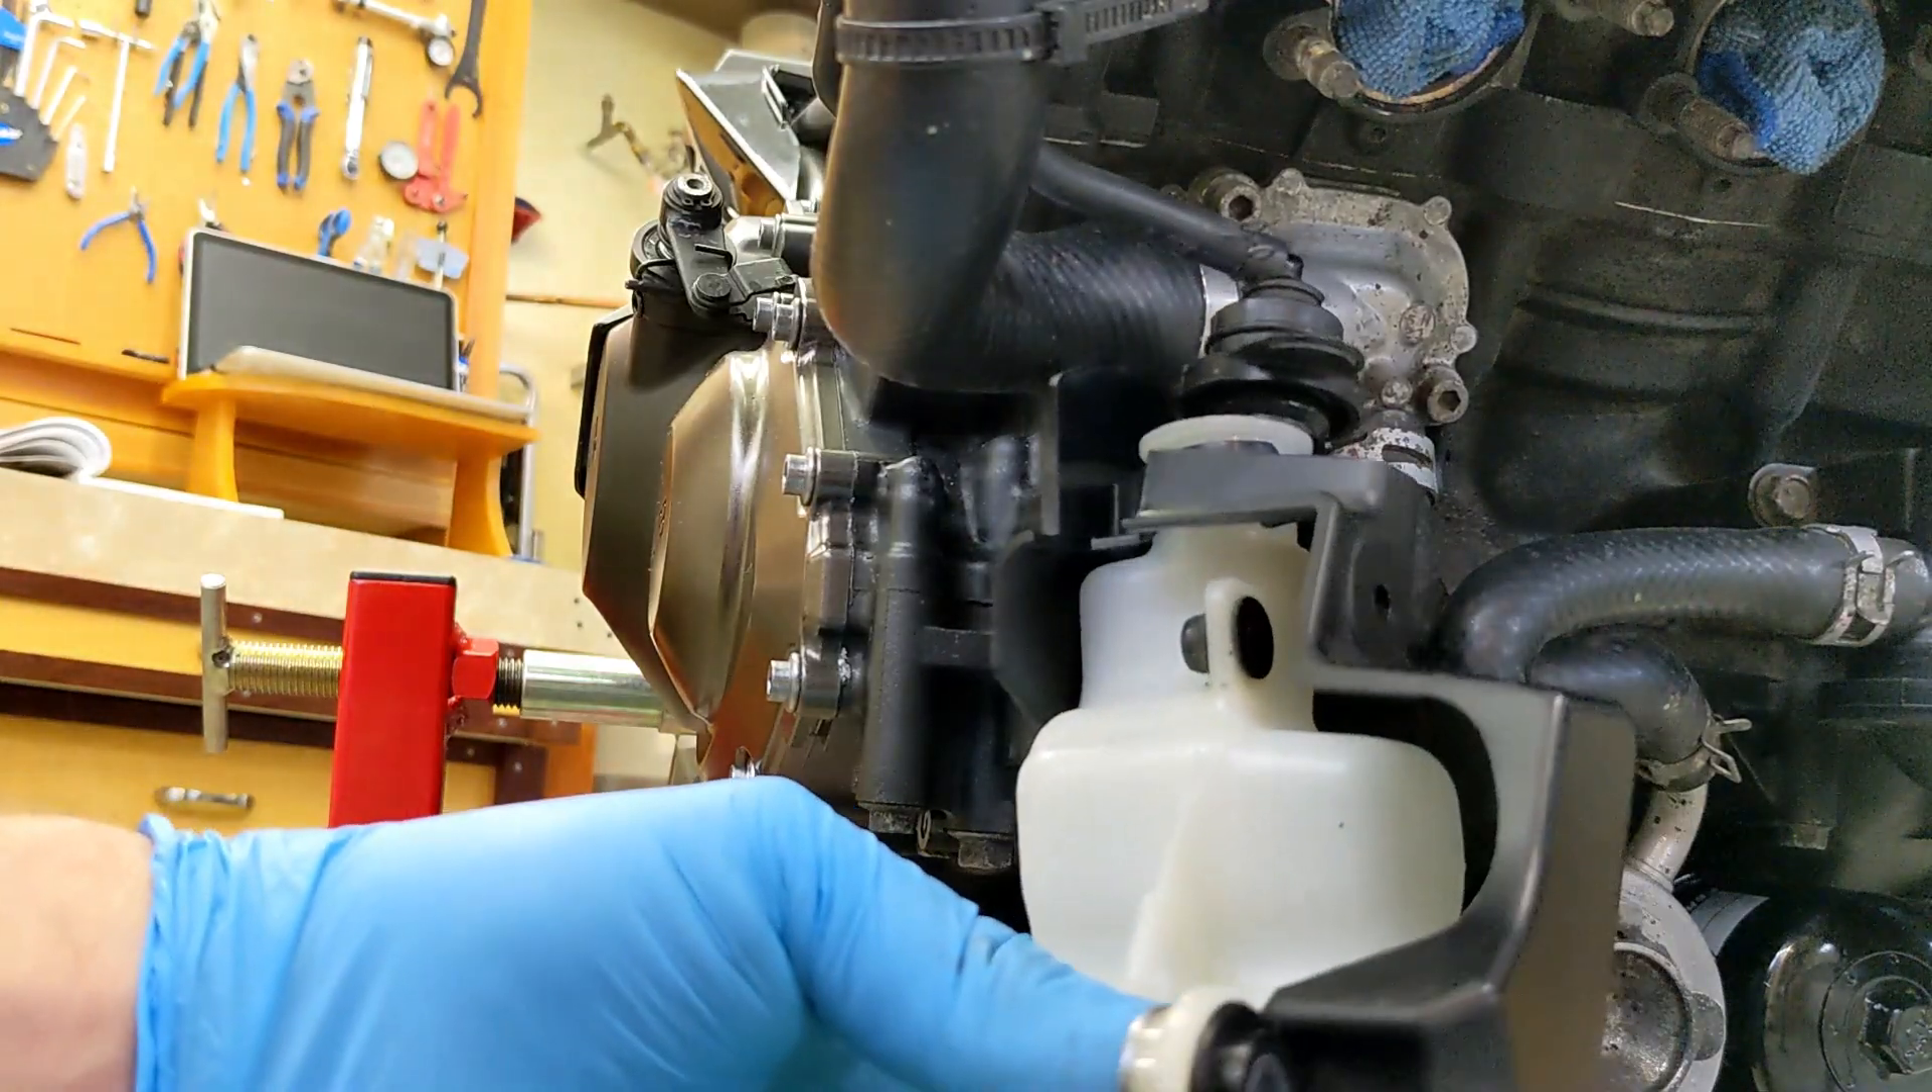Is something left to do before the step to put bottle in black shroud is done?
No.